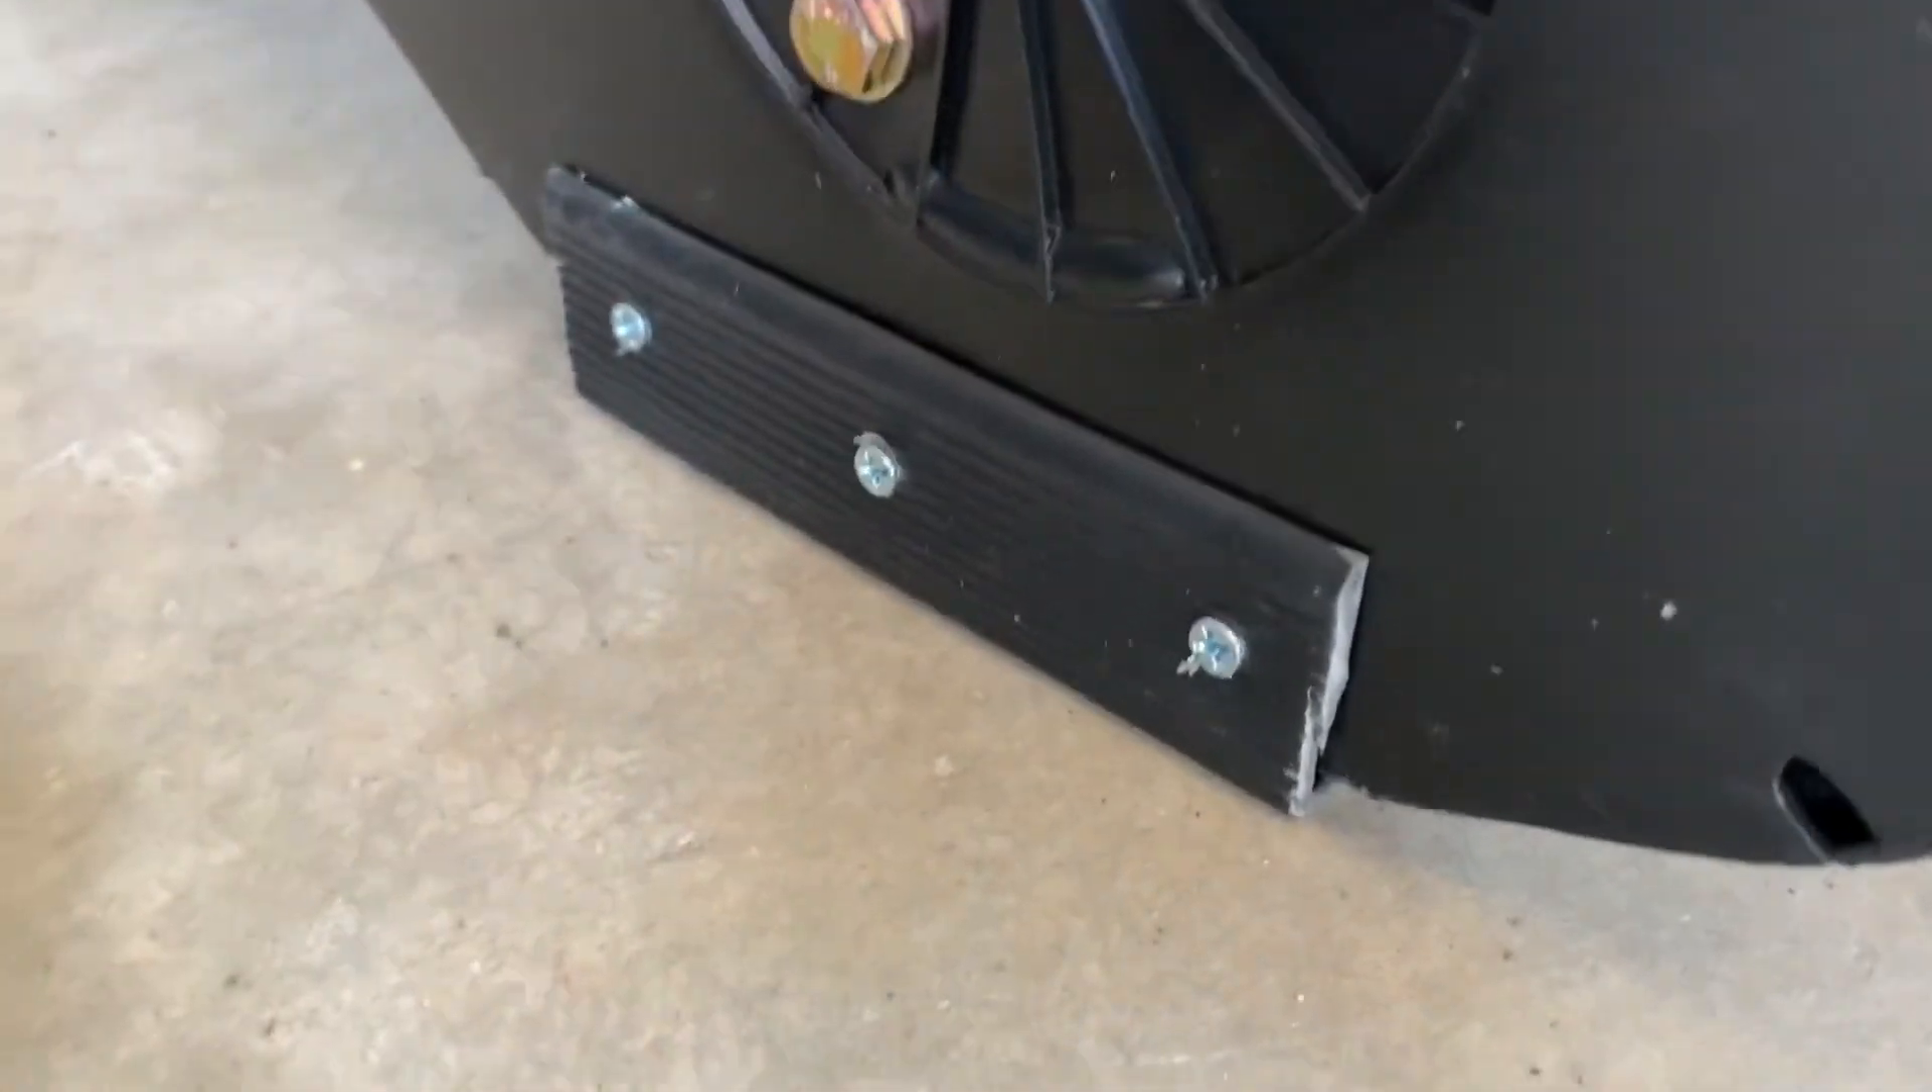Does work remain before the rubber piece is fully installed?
No.